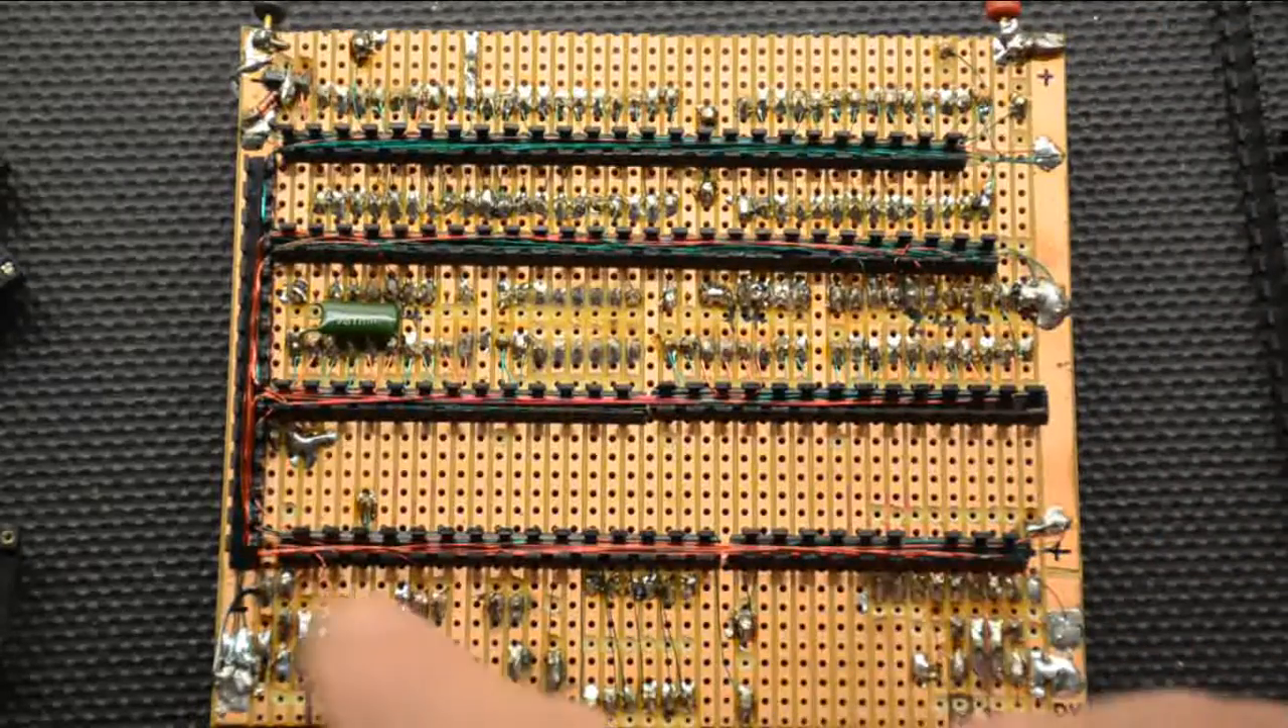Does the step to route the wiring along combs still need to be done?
No.